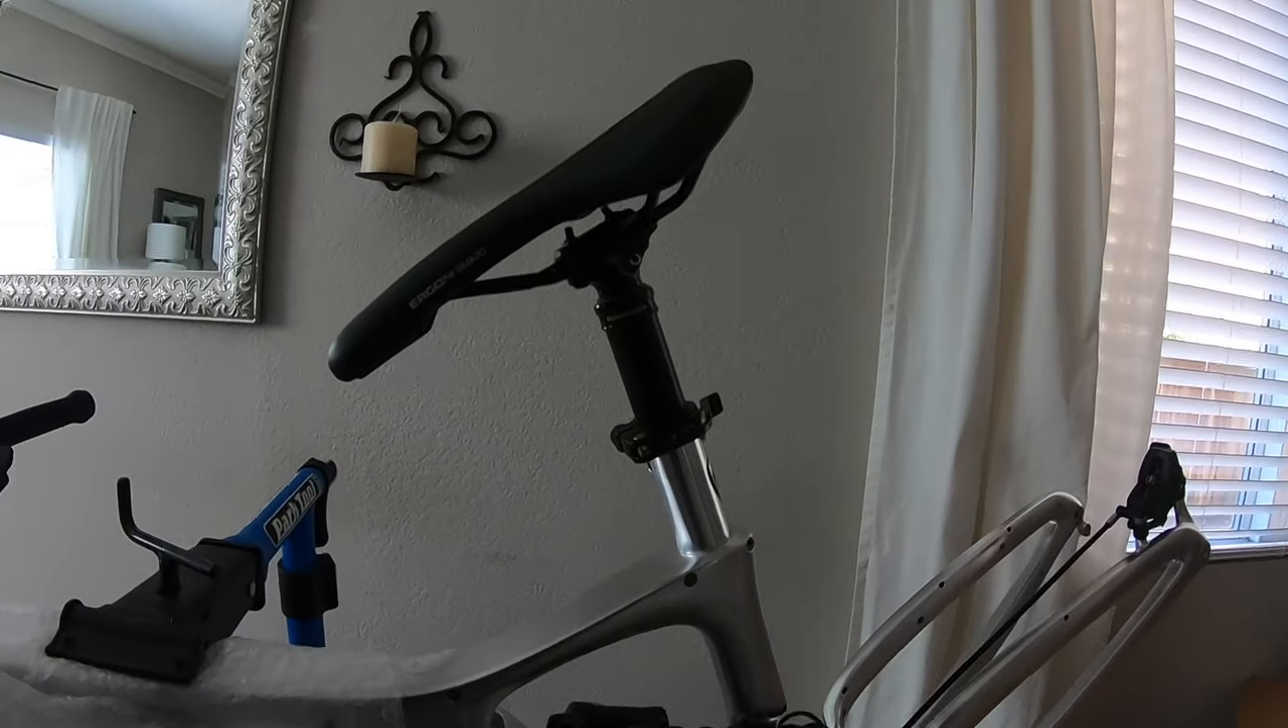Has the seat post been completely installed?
Yes.